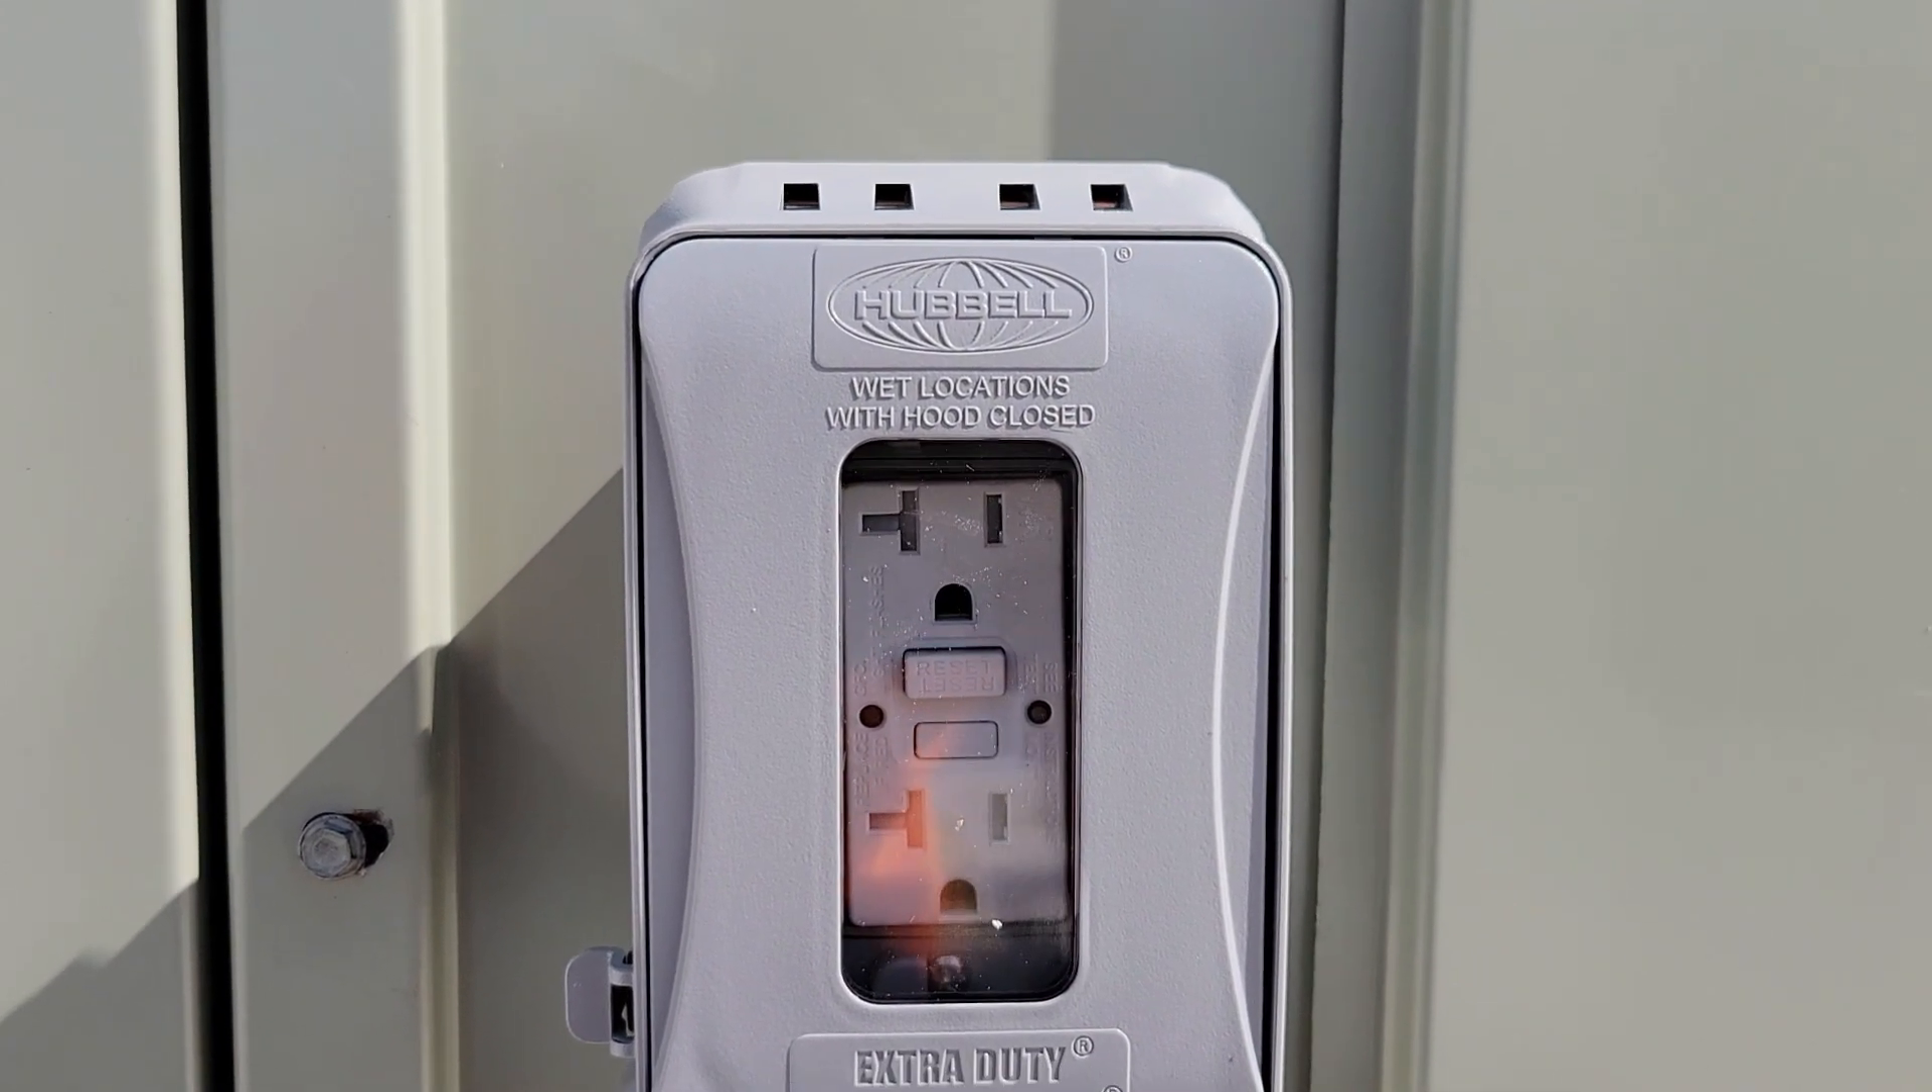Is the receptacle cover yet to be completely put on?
No.